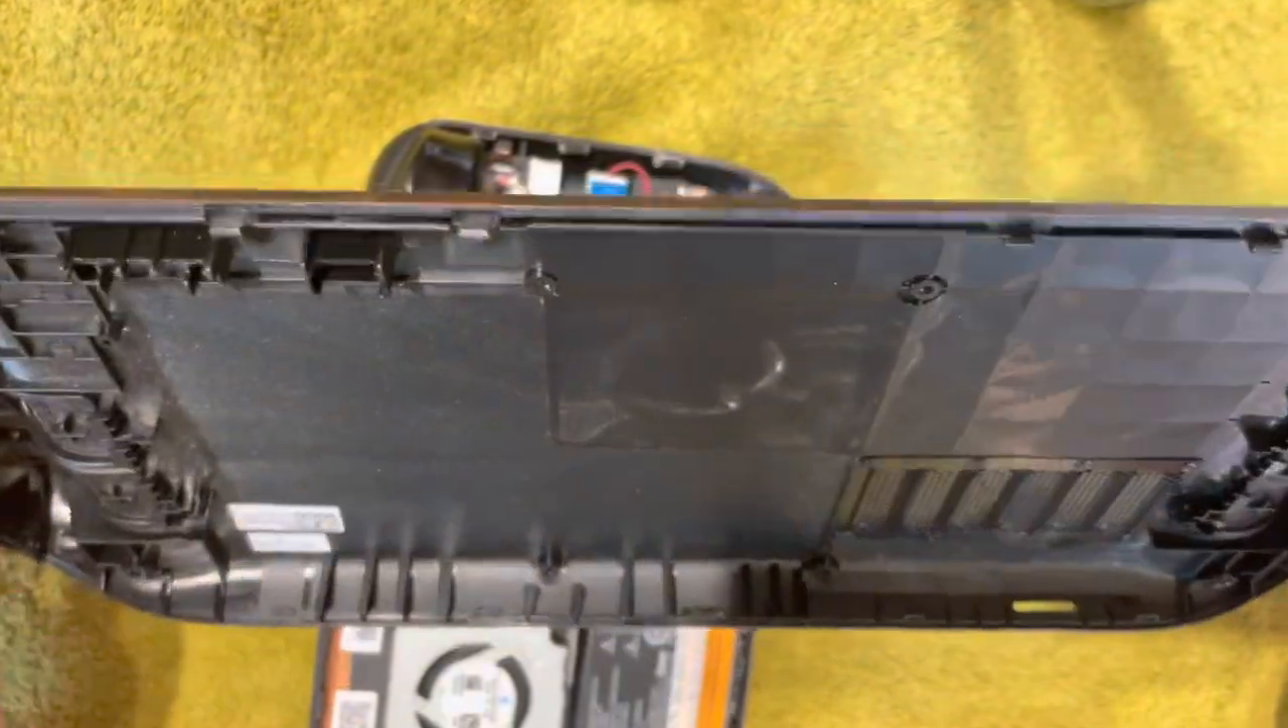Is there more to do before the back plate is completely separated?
No.